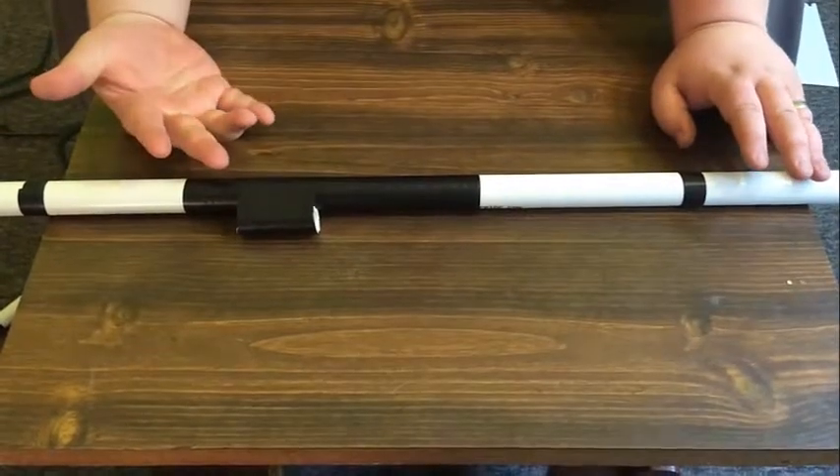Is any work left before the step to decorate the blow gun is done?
No.